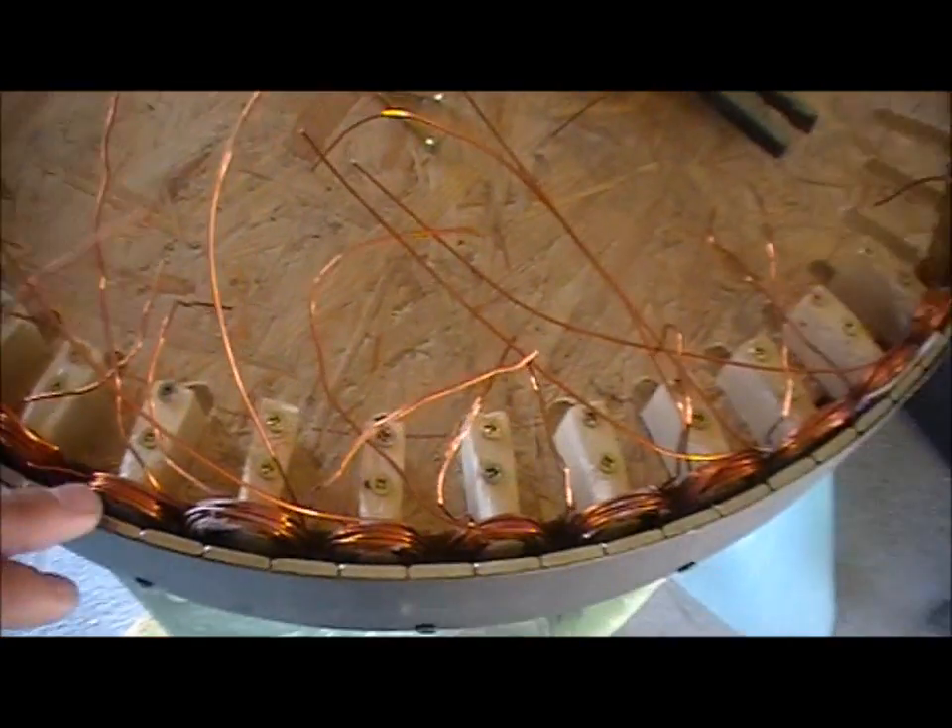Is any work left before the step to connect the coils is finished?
Yes.